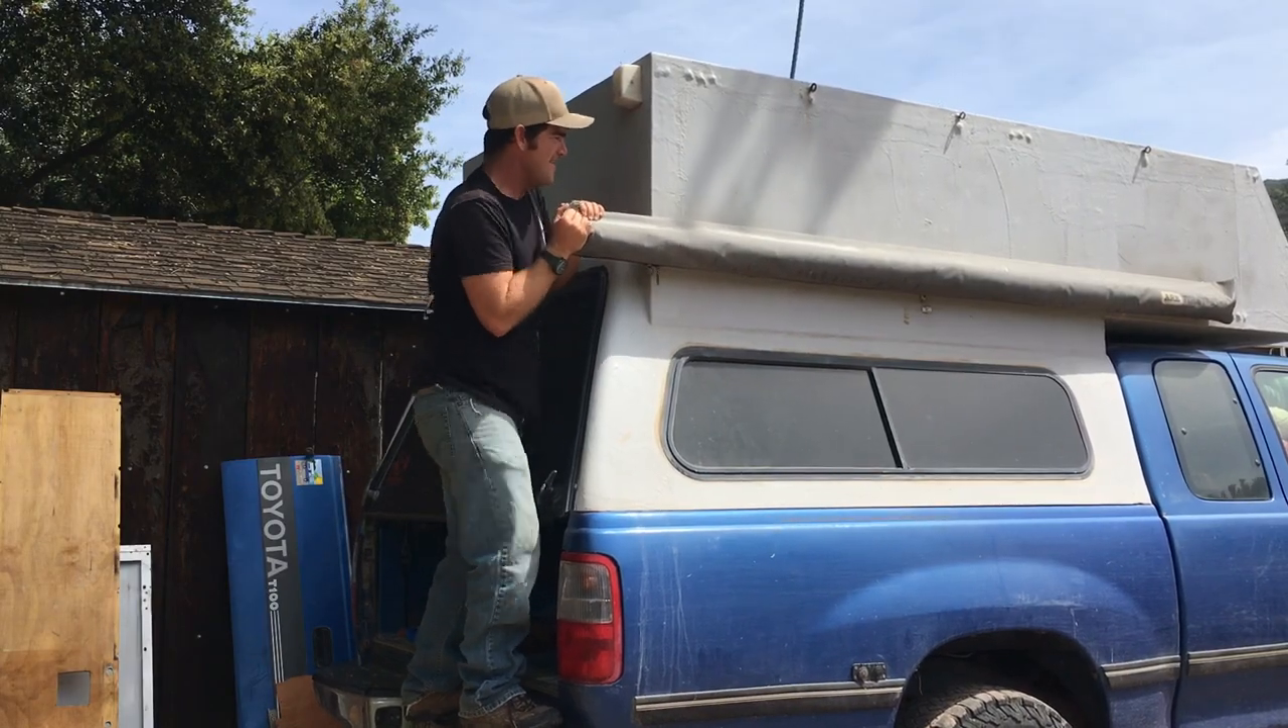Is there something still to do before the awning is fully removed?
Yes.